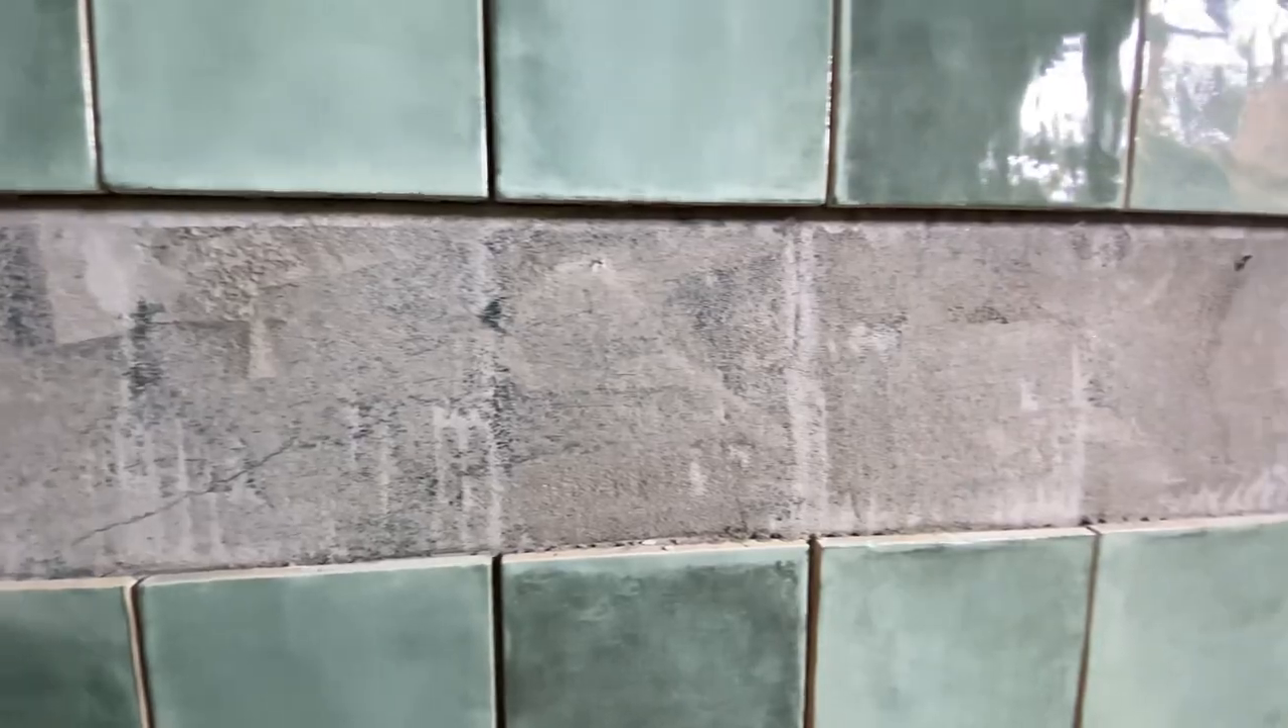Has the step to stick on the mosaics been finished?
No.